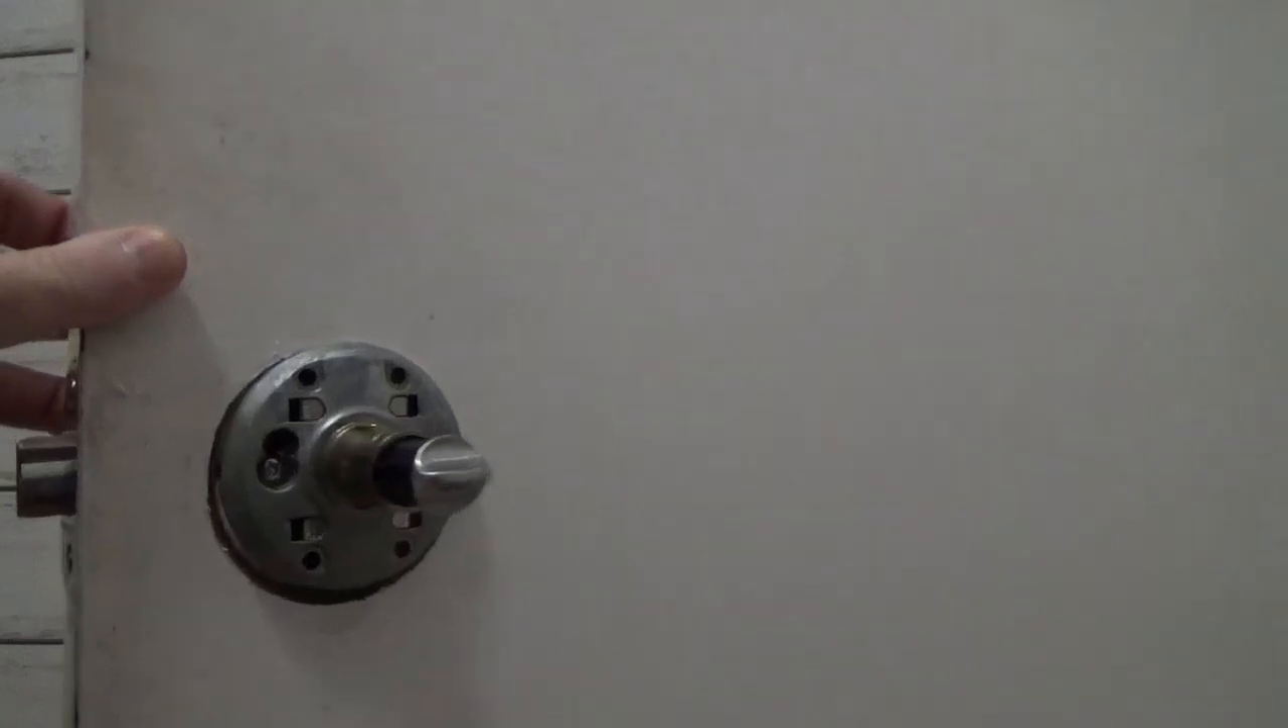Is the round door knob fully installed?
No.